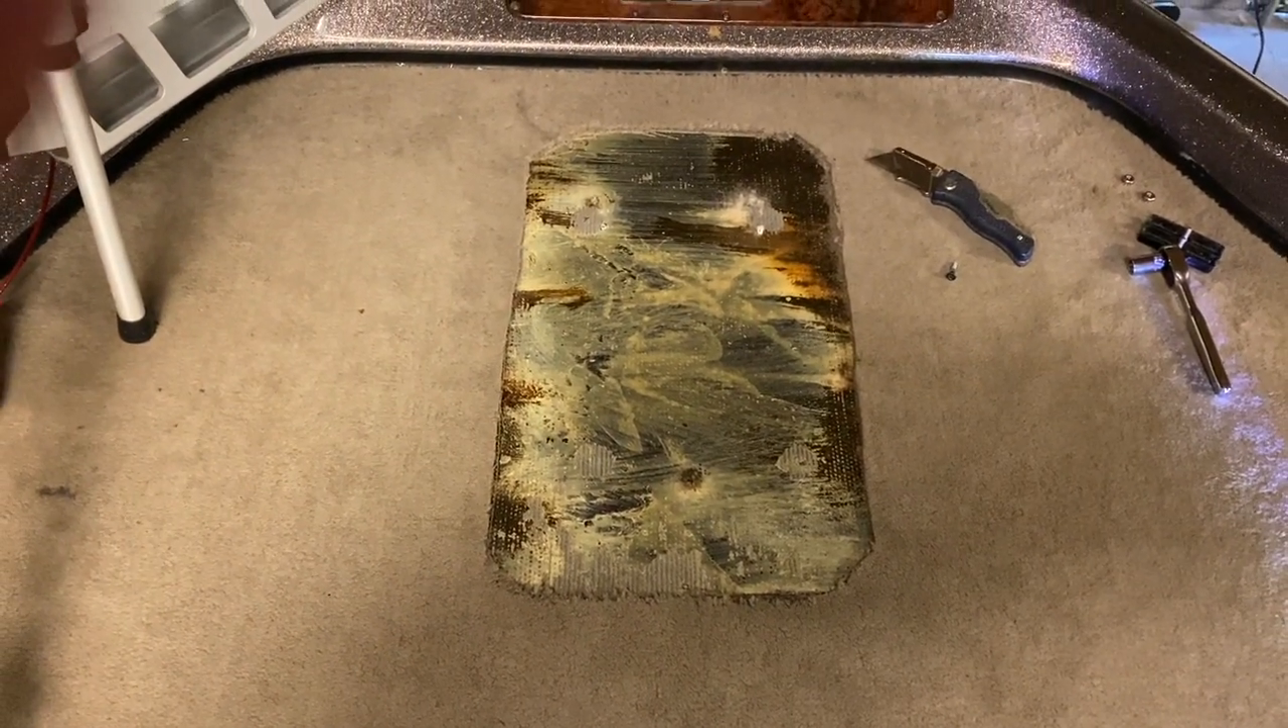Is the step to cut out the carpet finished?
Yes.